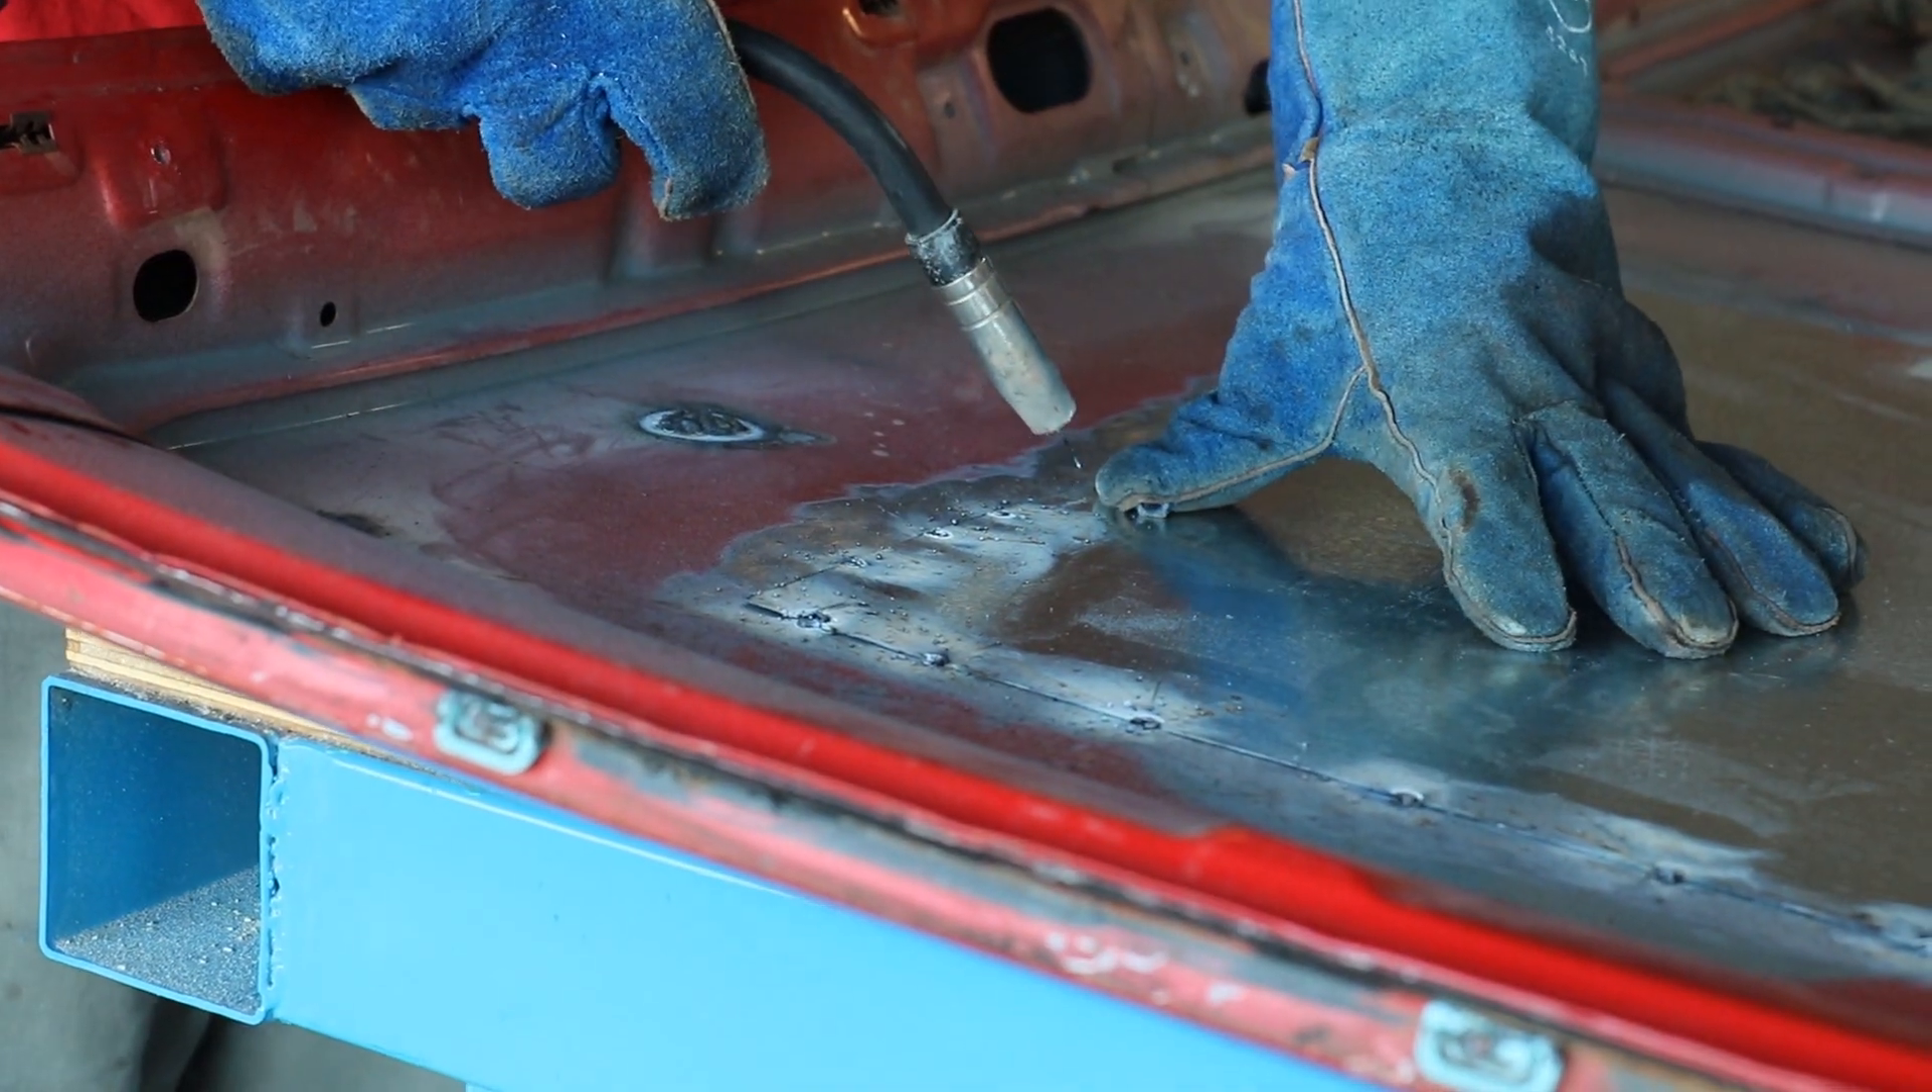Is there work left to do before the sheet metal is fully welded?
Yes.